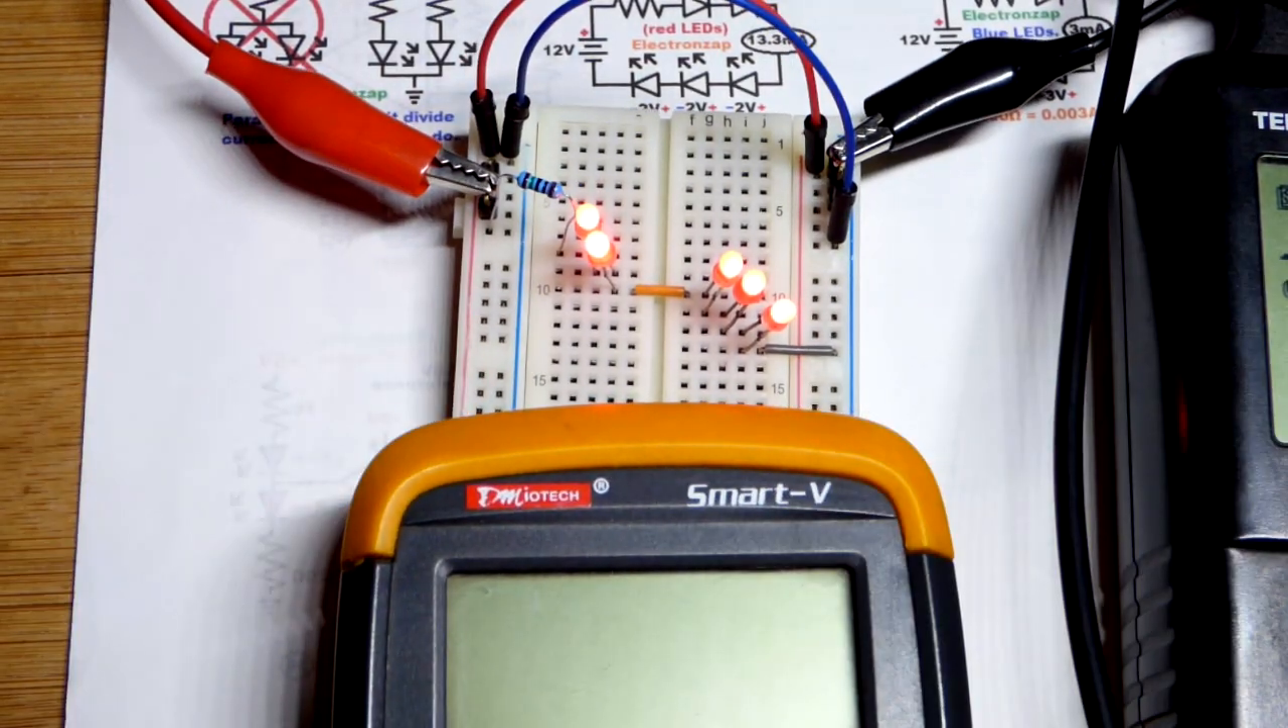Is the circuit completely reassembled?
Yes.